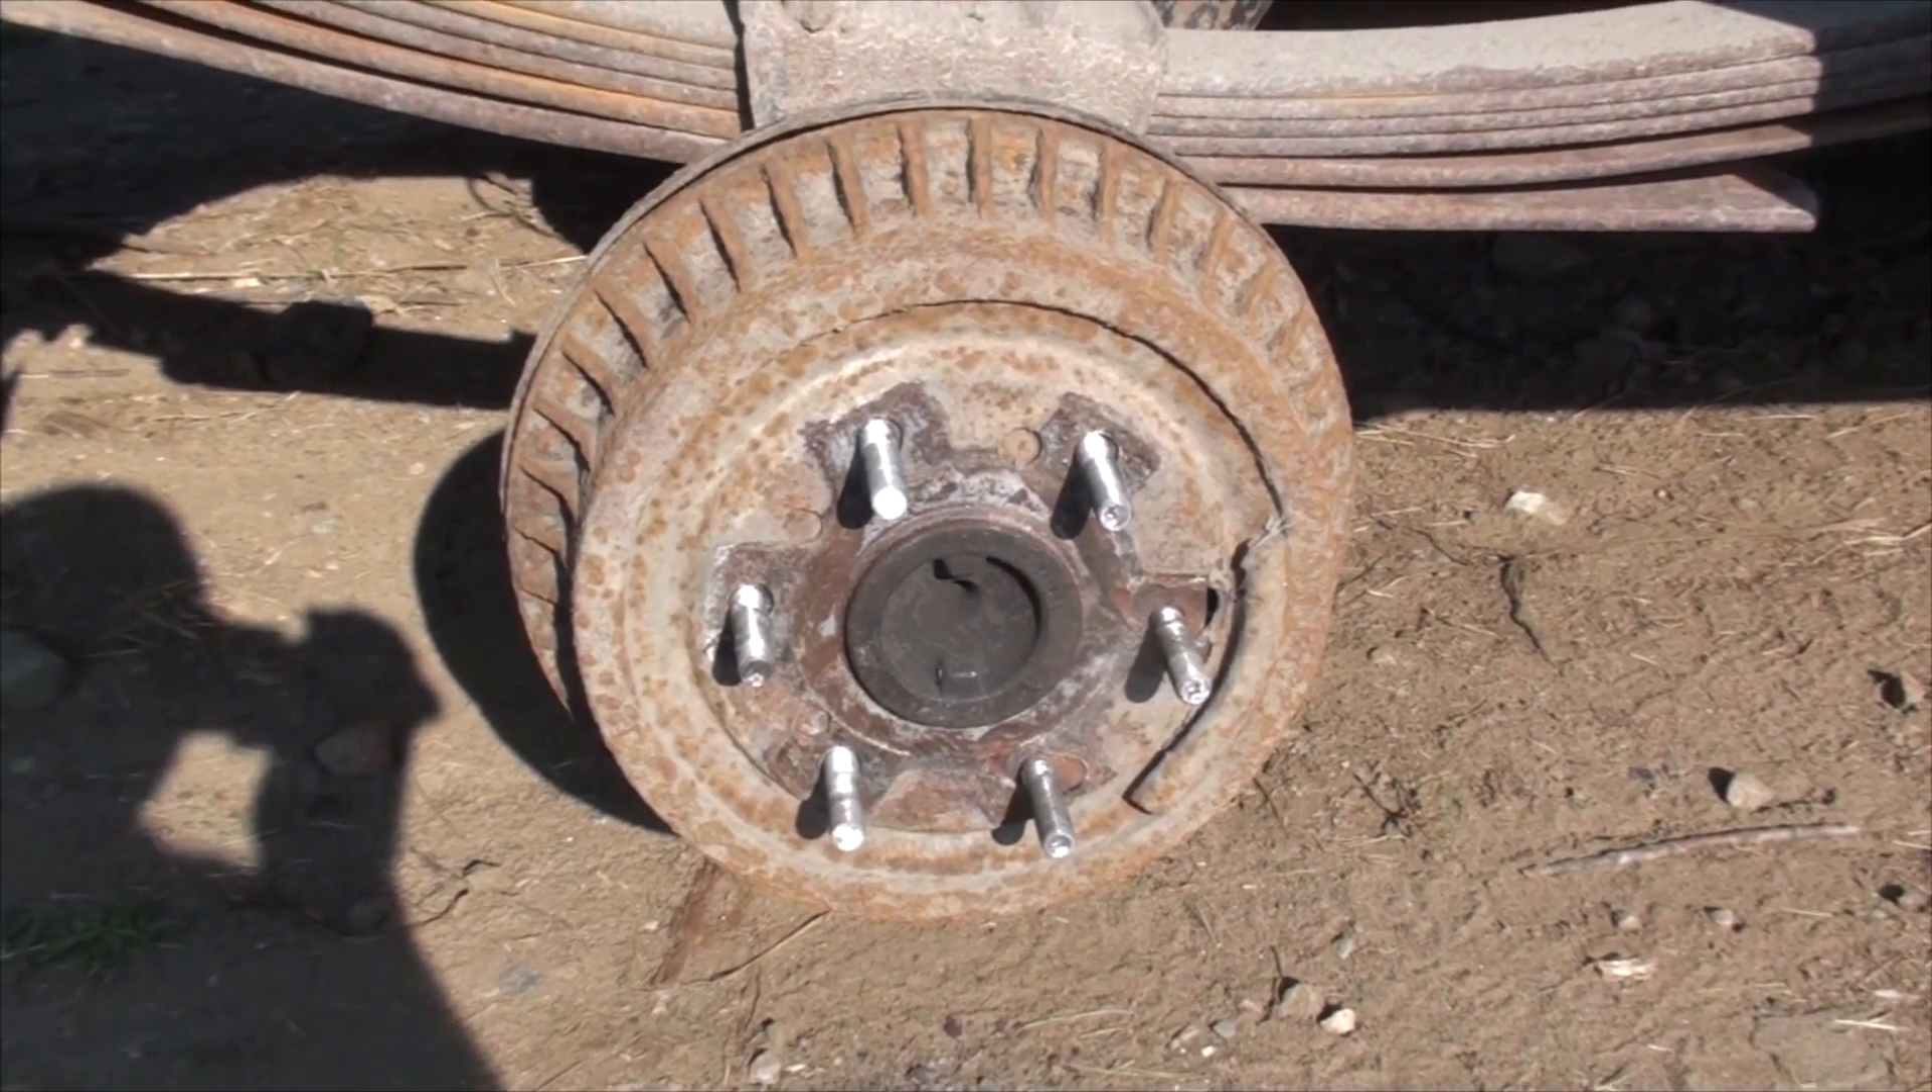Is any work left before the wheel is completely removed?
No.